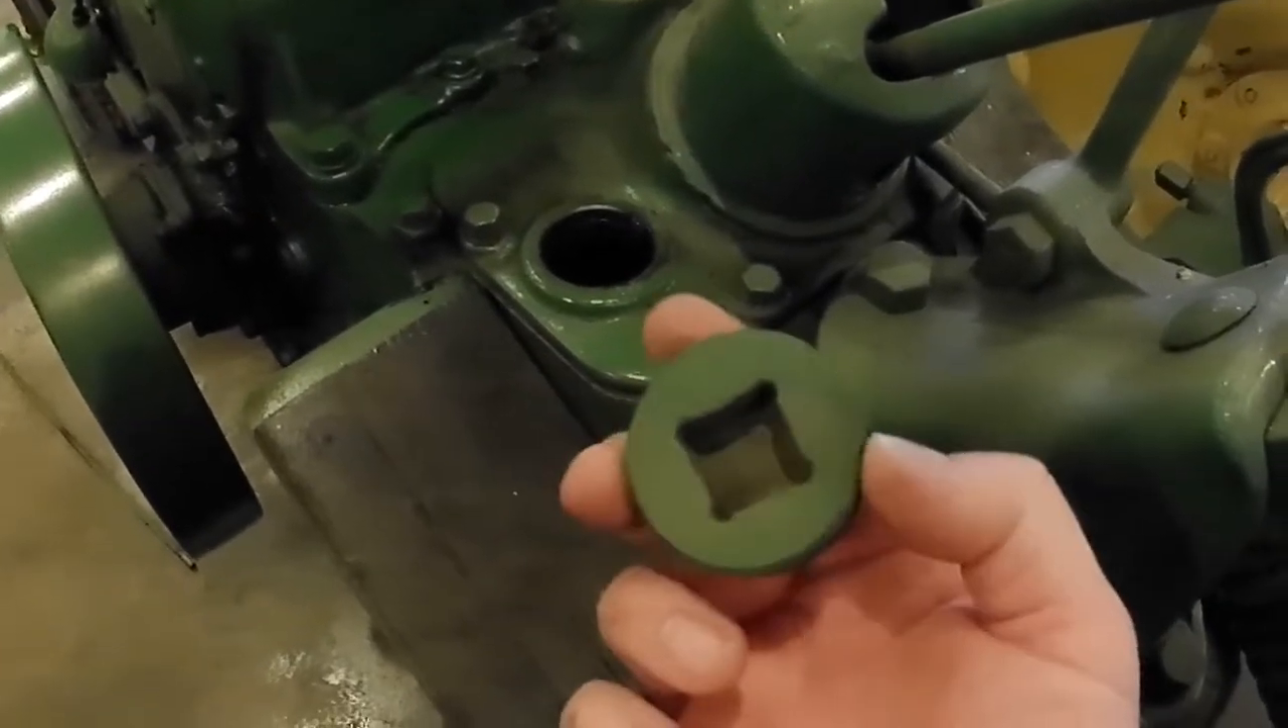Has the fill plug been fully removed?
Yes.